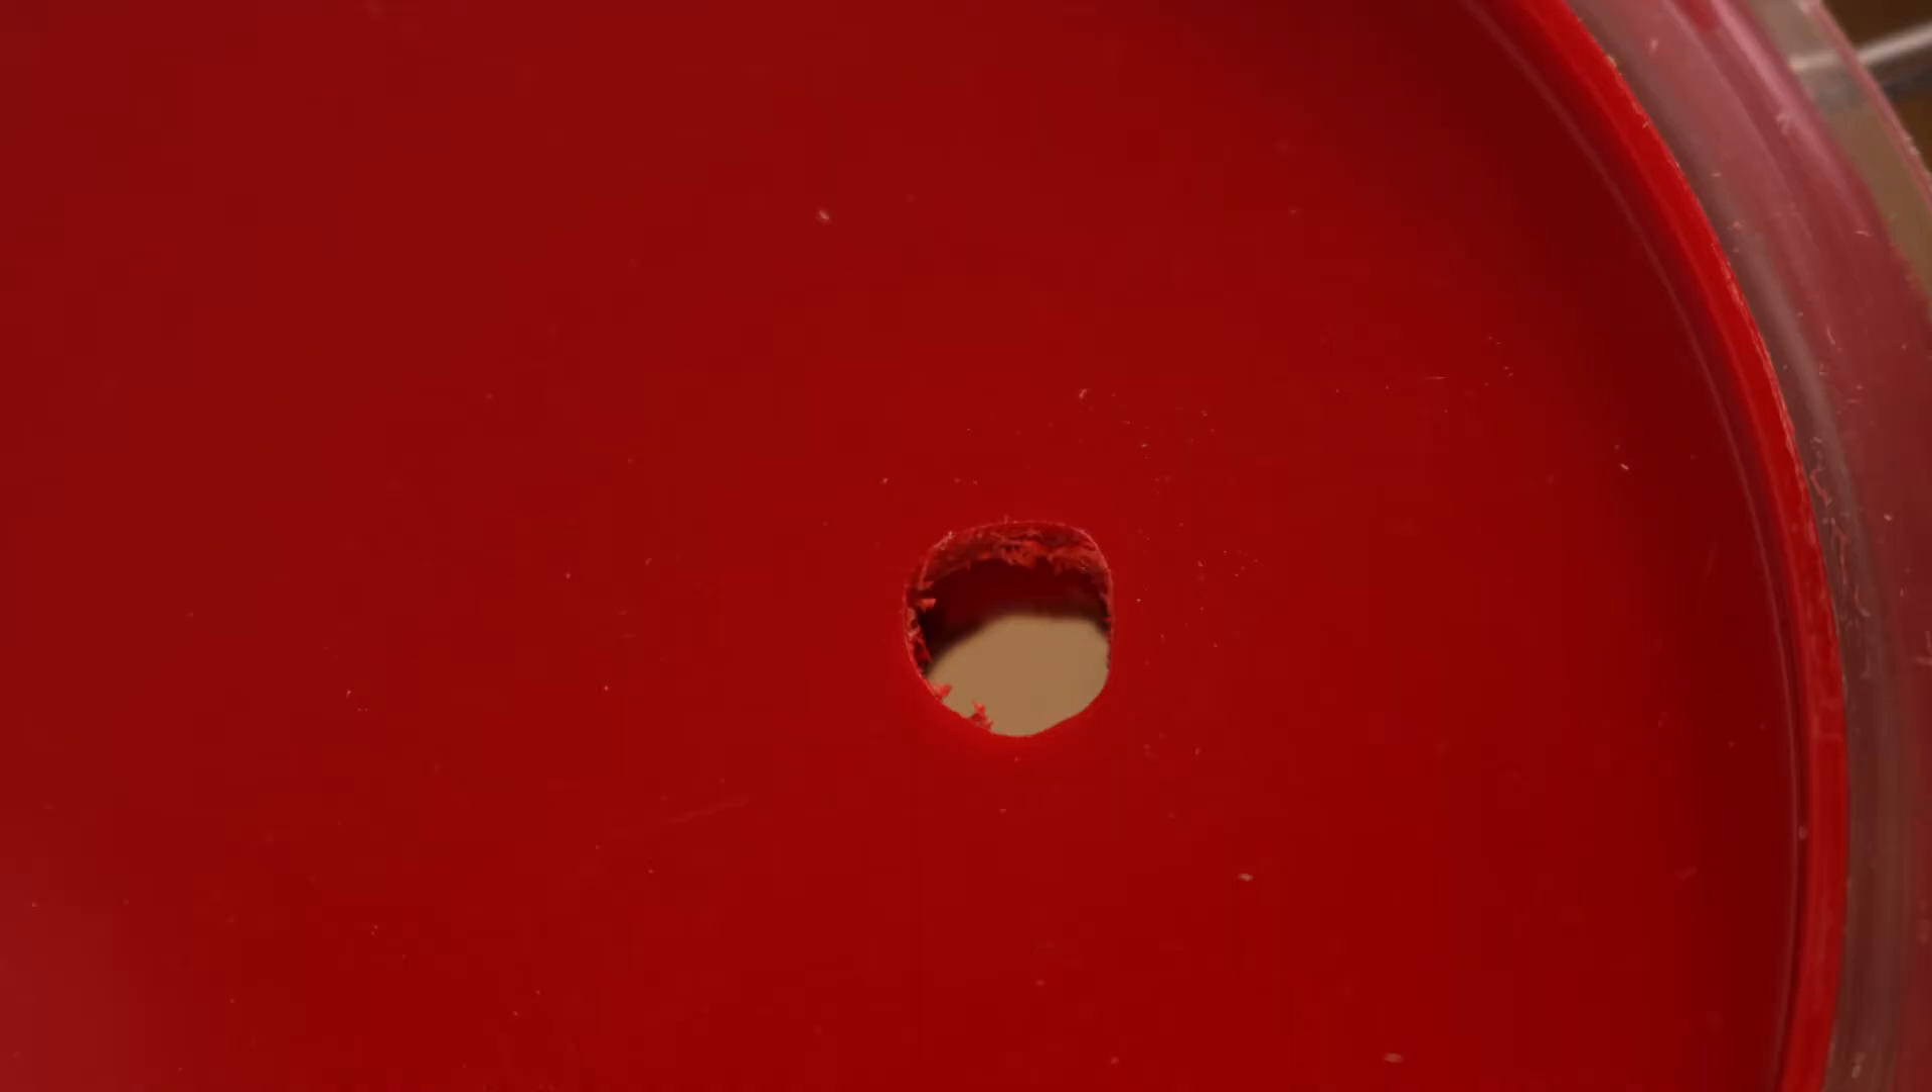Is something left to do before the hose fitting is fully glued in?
Yes.